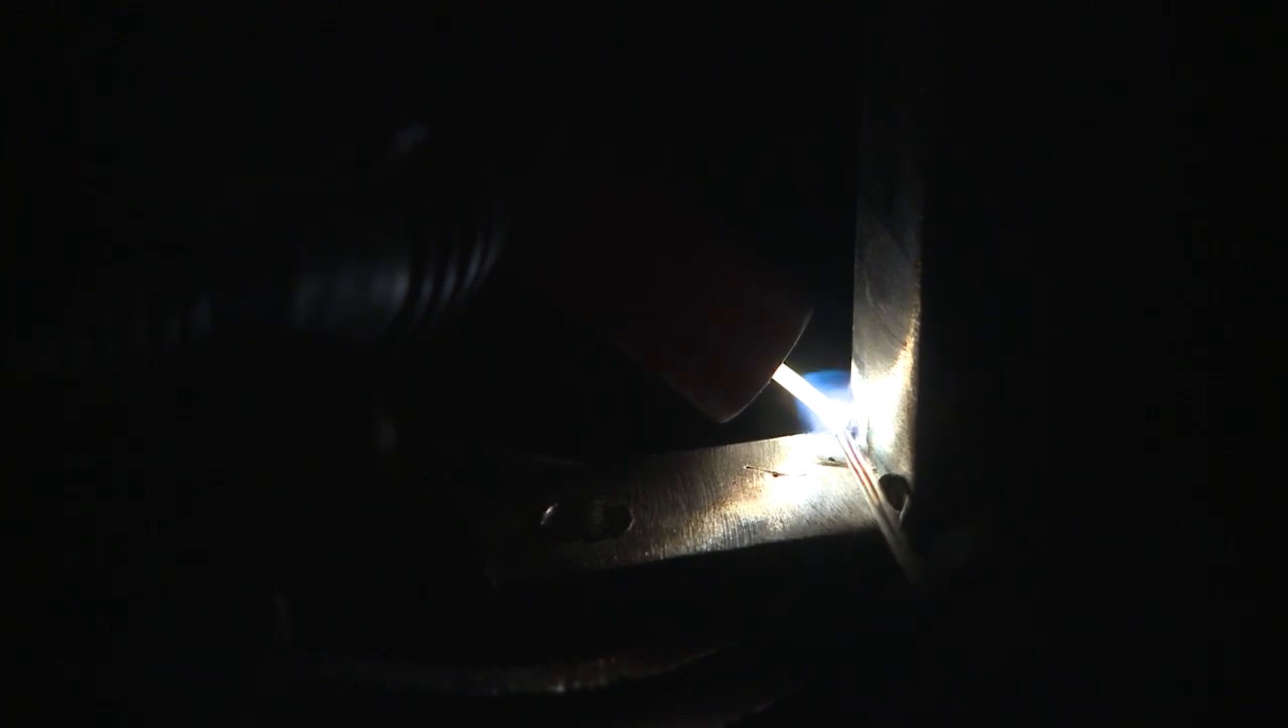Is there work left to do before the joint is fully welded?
Yes.